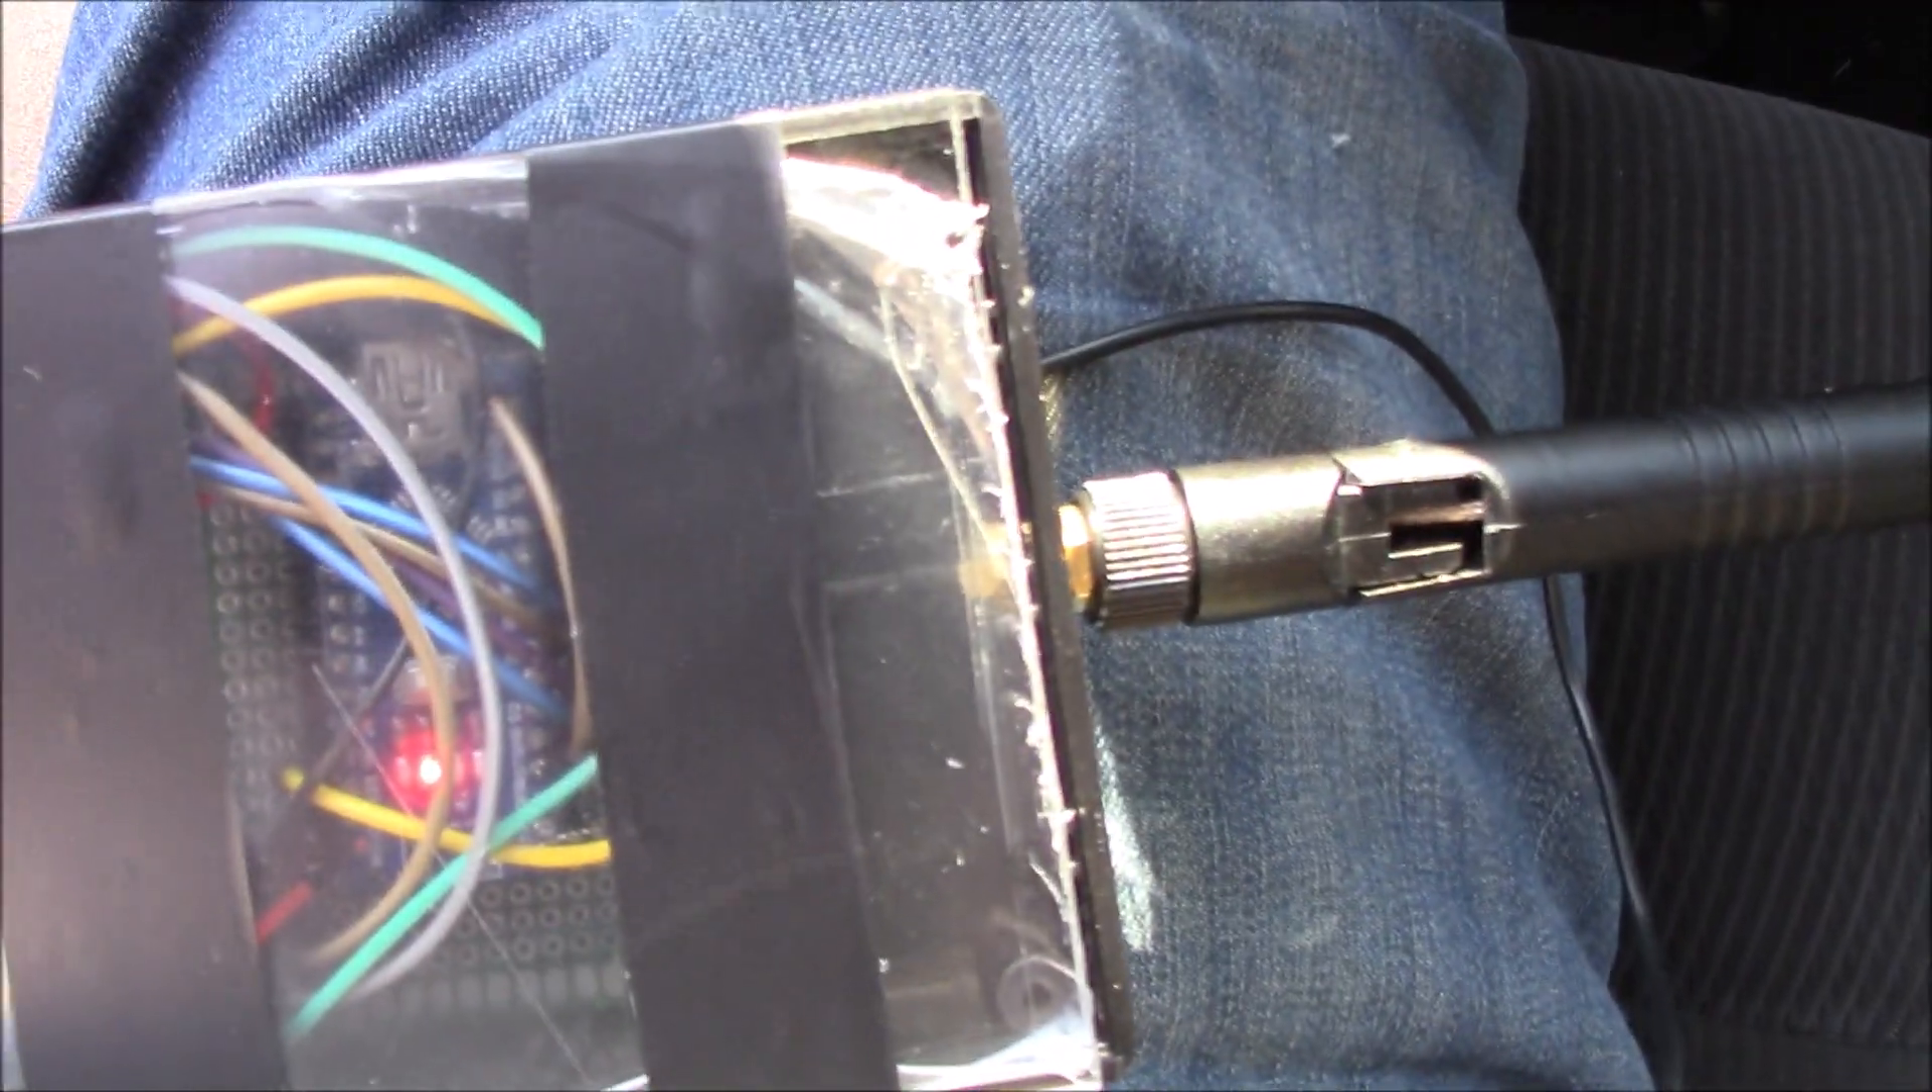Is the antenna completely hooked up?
Yes.